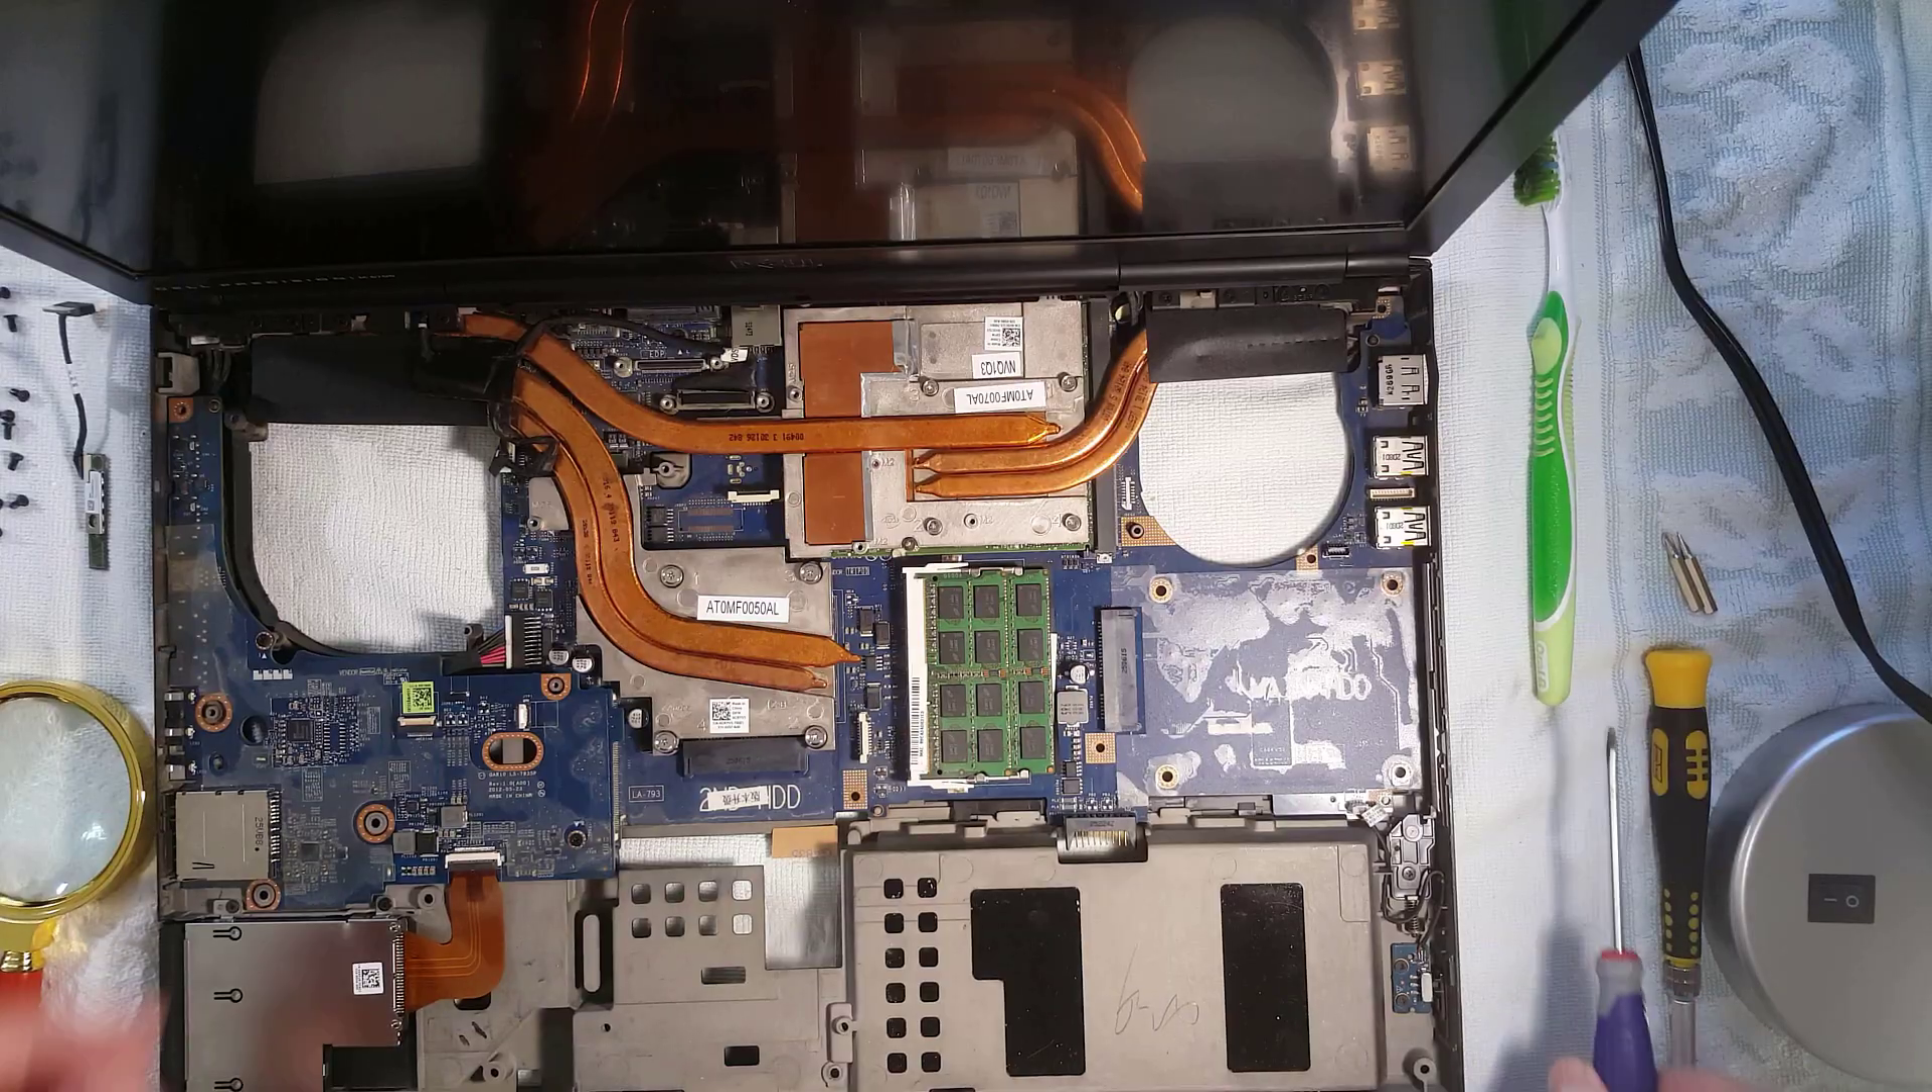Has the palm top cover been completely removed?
Yes.